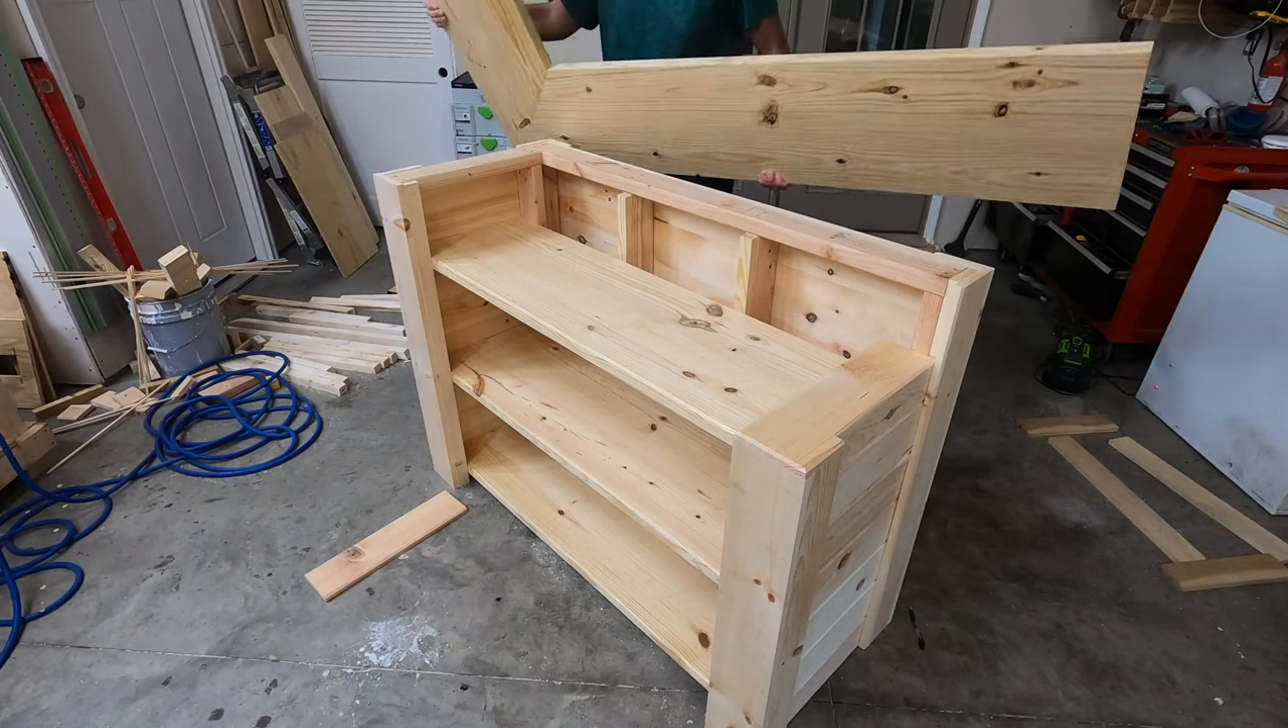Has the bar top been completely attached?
No.